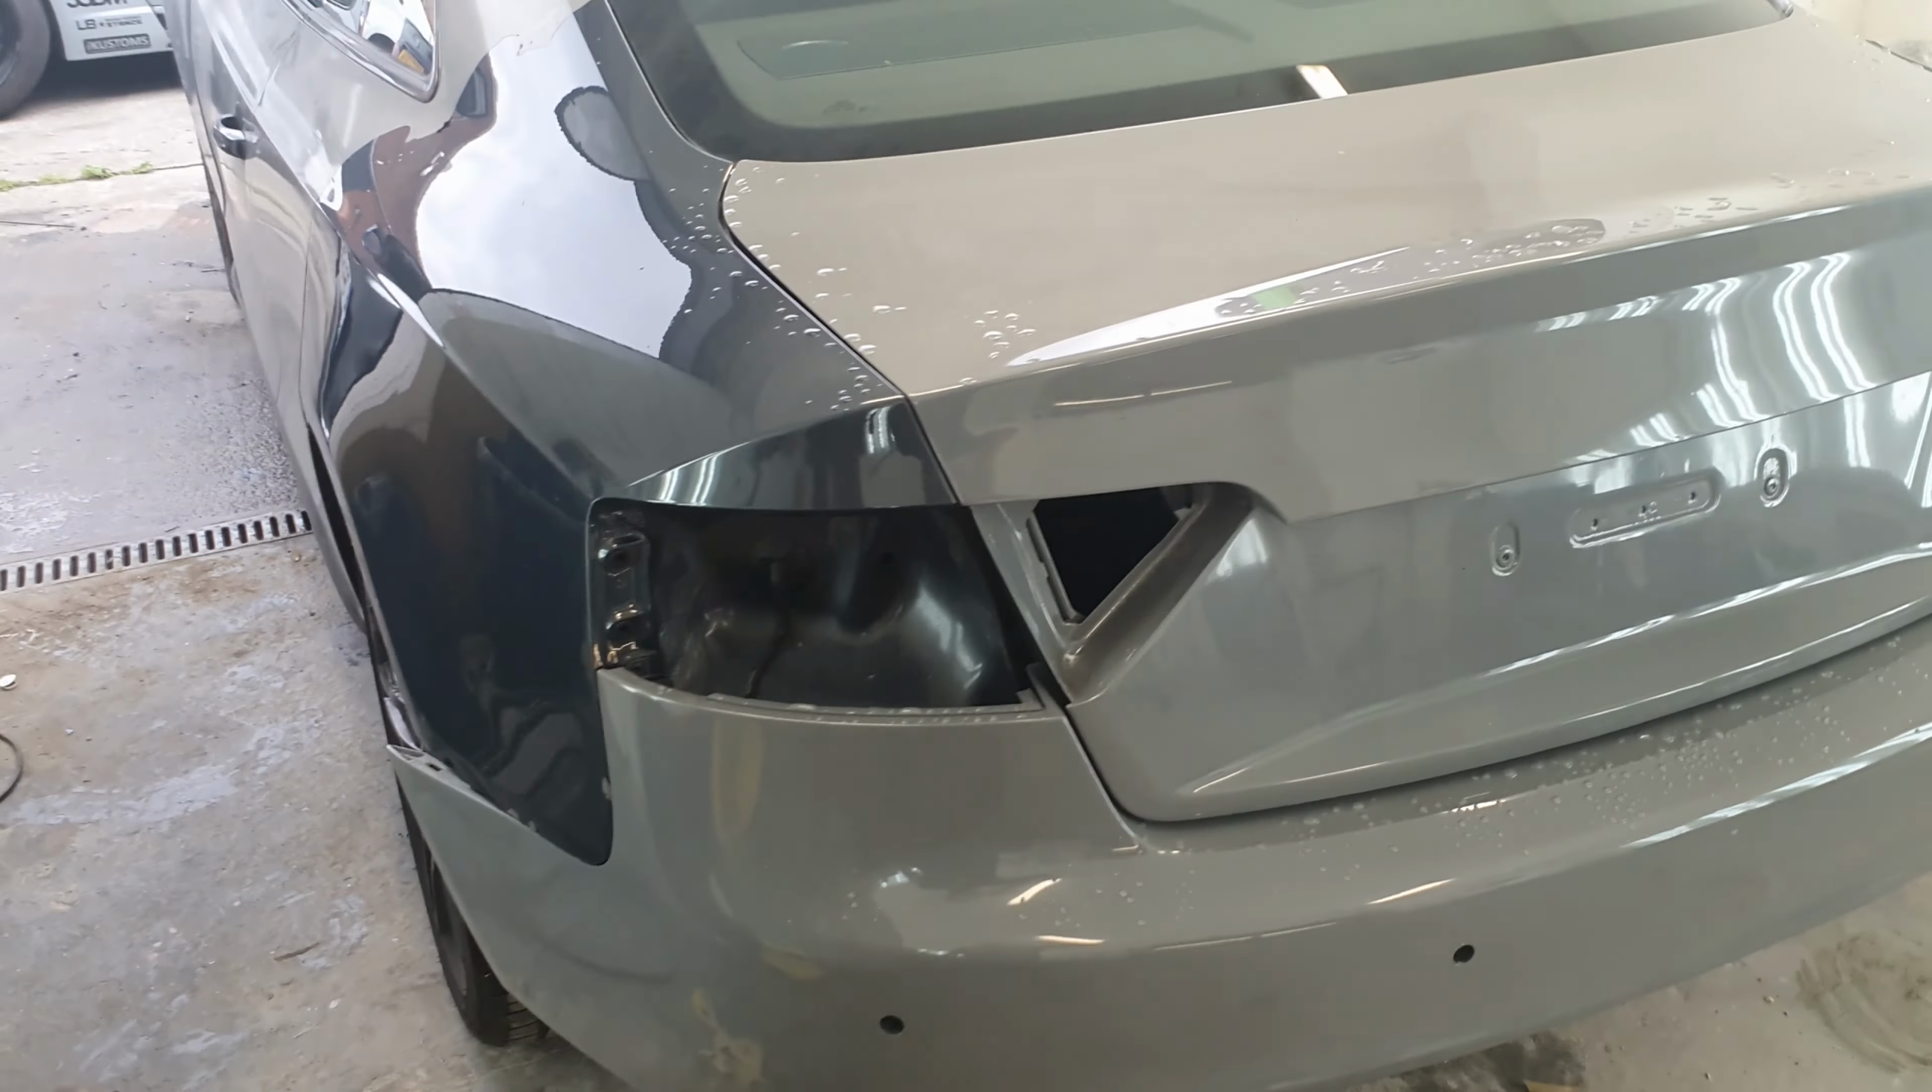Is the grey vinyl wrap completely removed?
No.